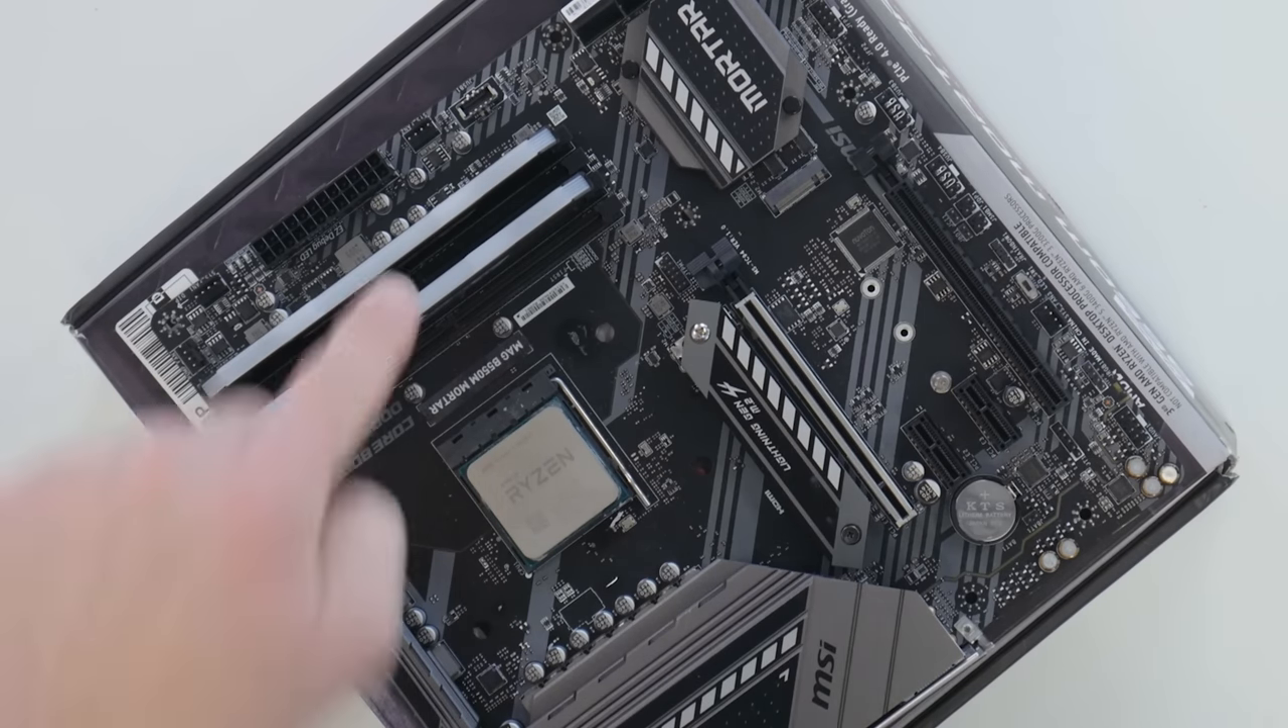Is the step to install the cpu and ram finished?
Yes.